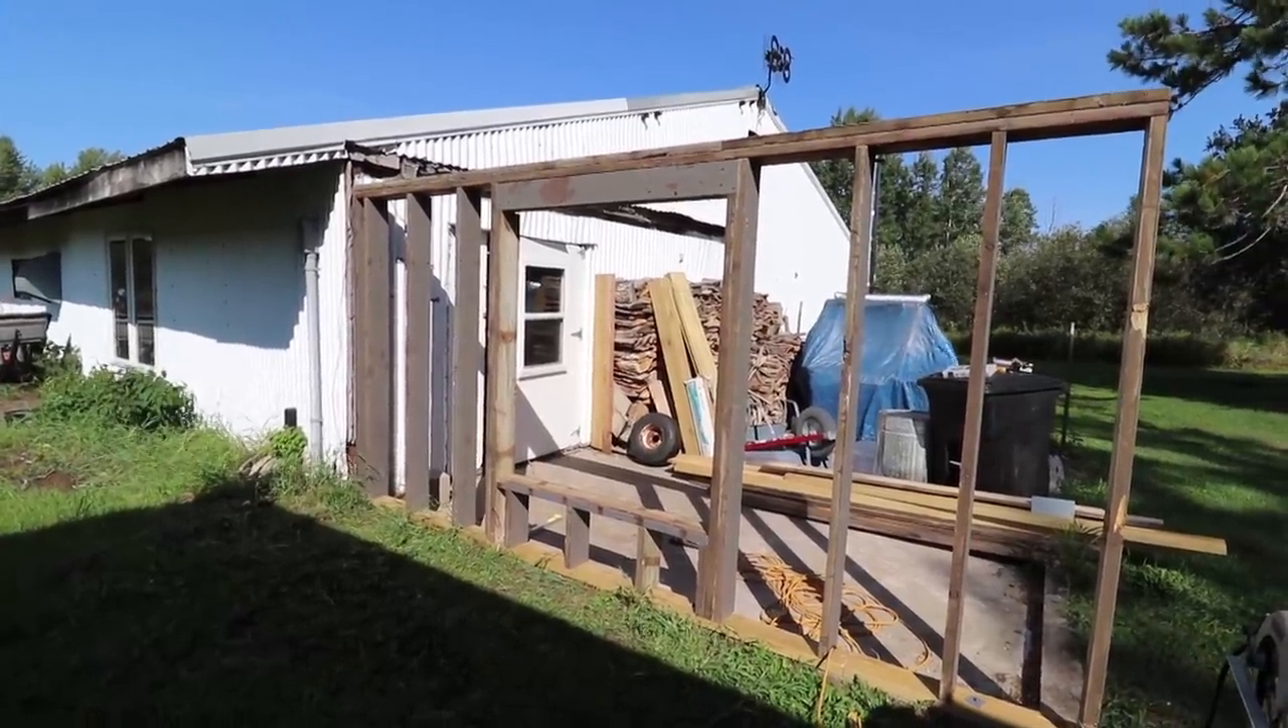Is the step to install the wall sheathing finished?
No.